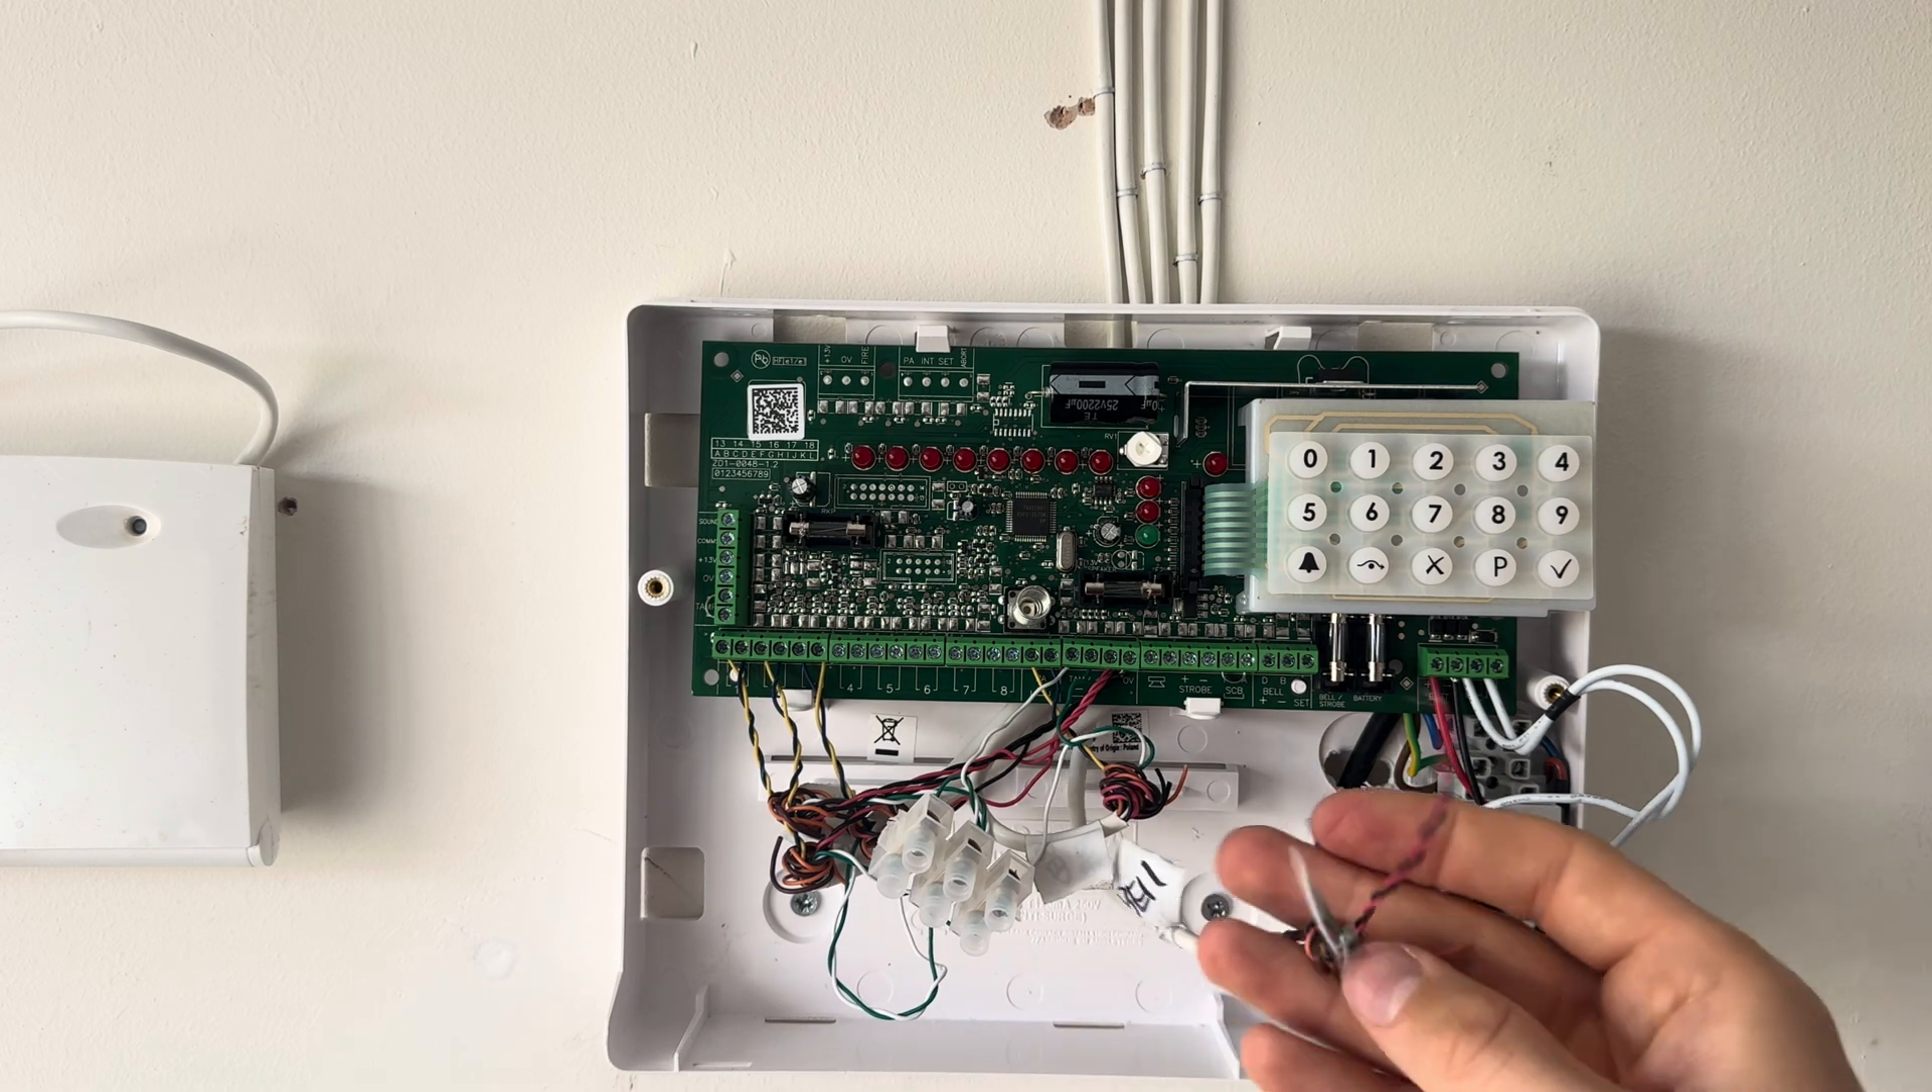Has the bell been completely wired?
No.